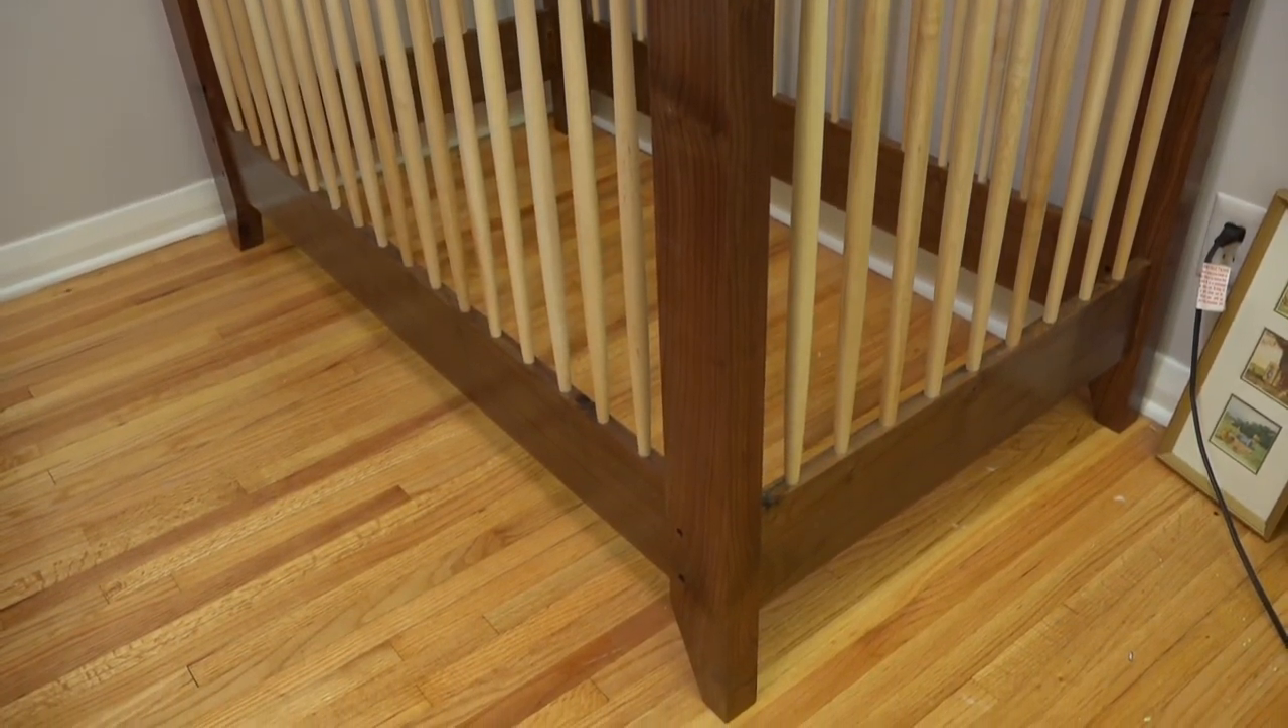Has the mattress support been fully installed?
No.